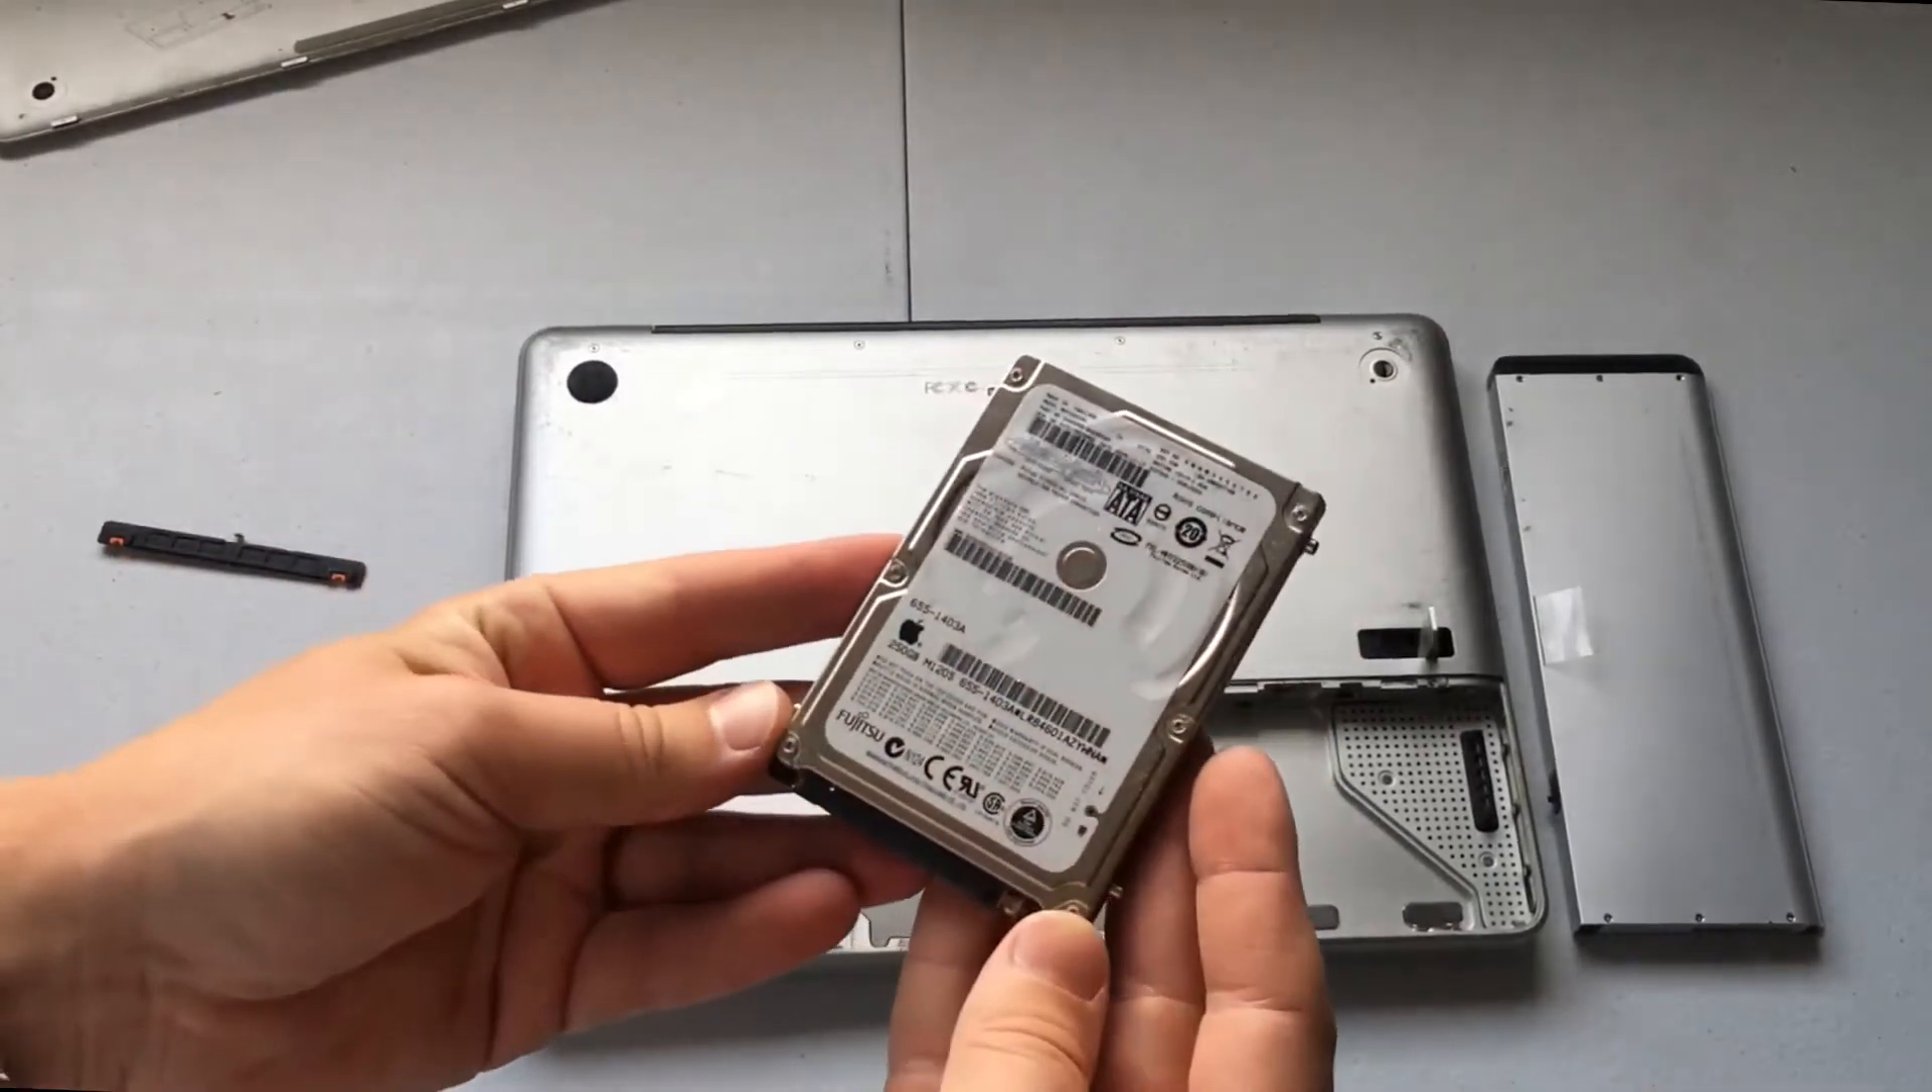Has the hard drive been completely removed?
Yes.